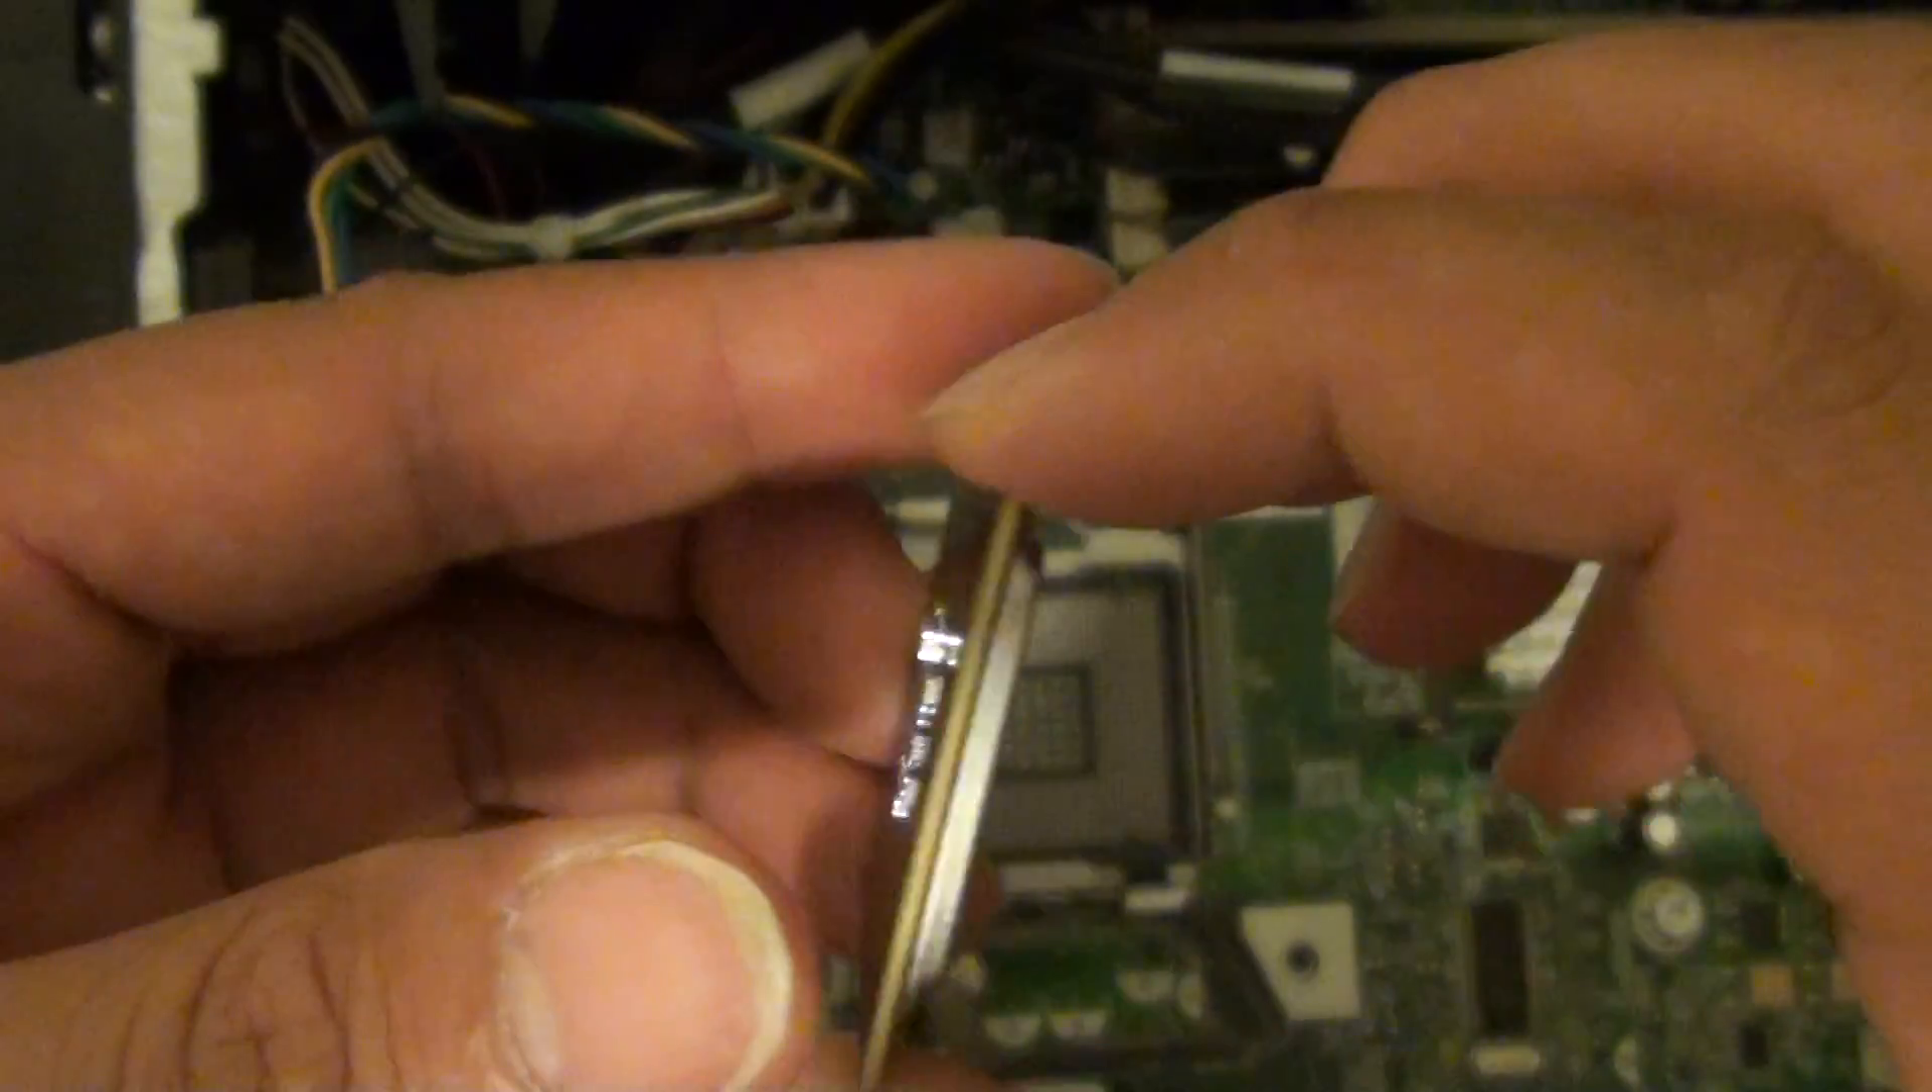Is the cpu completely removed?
Yes.